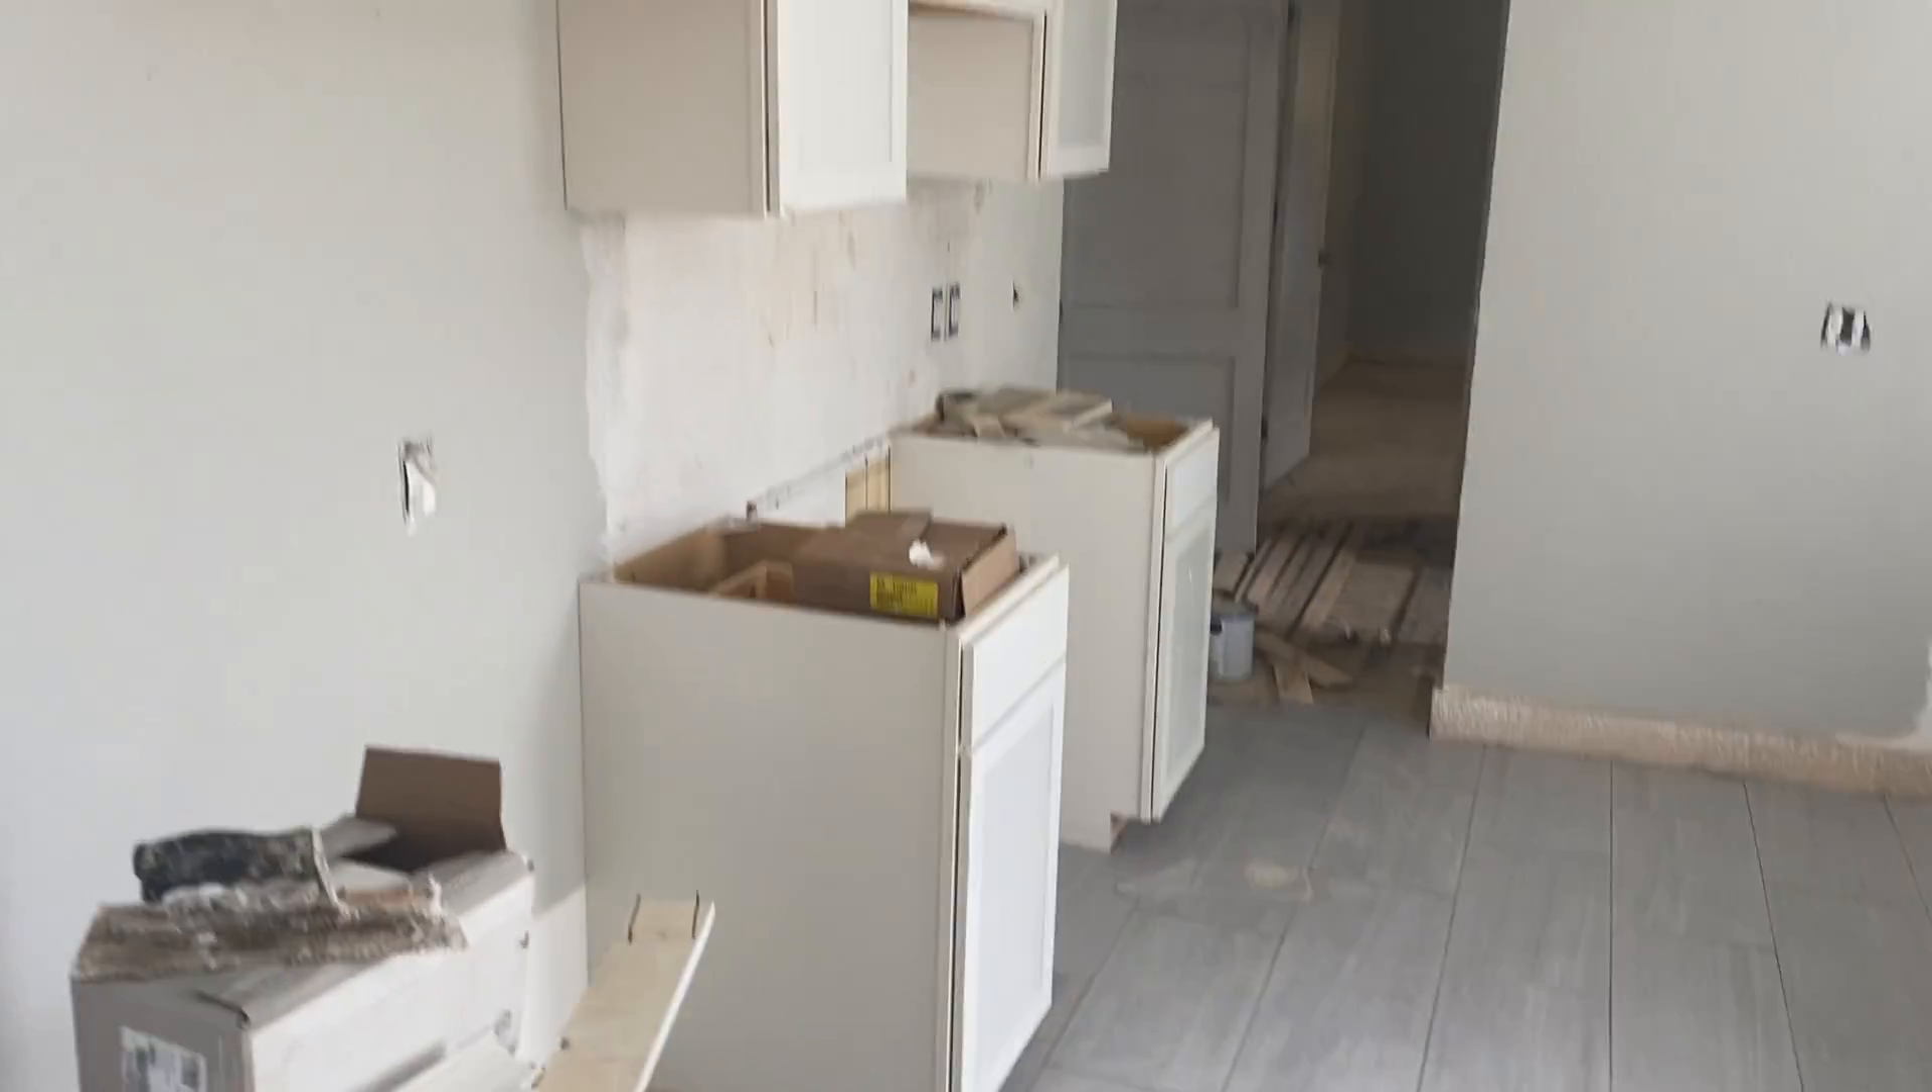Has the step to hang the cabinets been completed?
Yes.